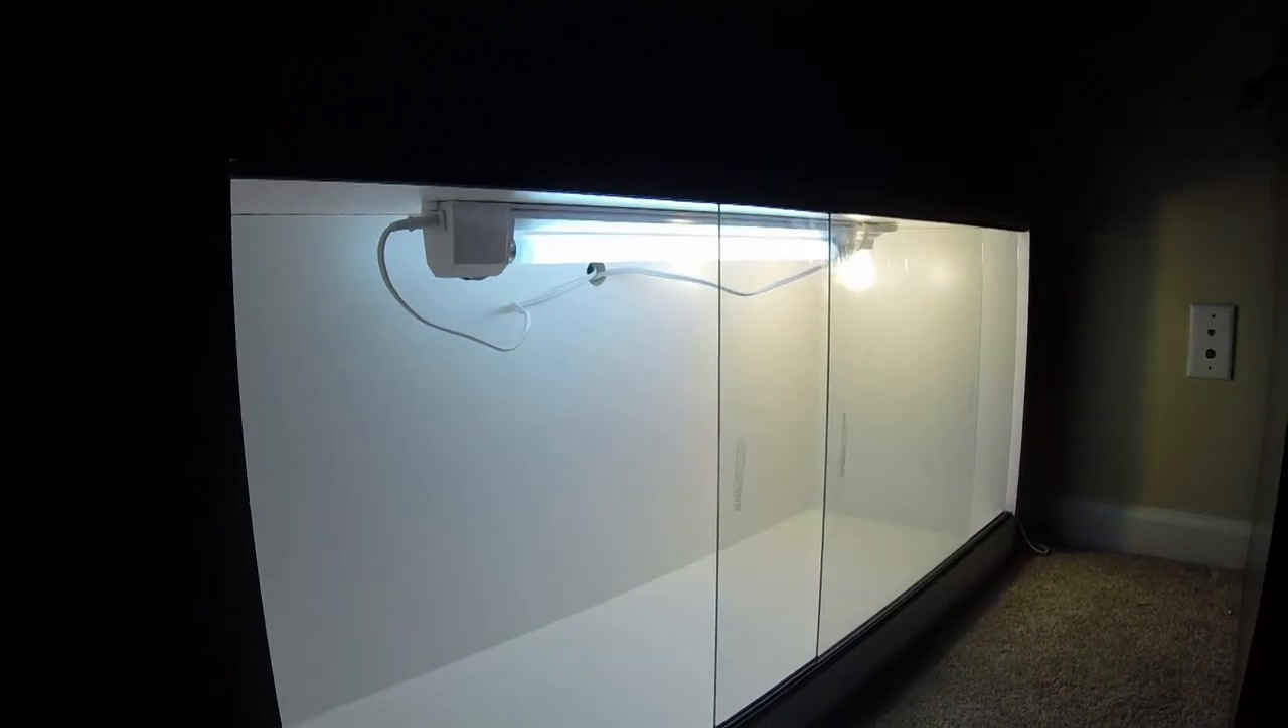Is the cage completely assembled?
Yes.